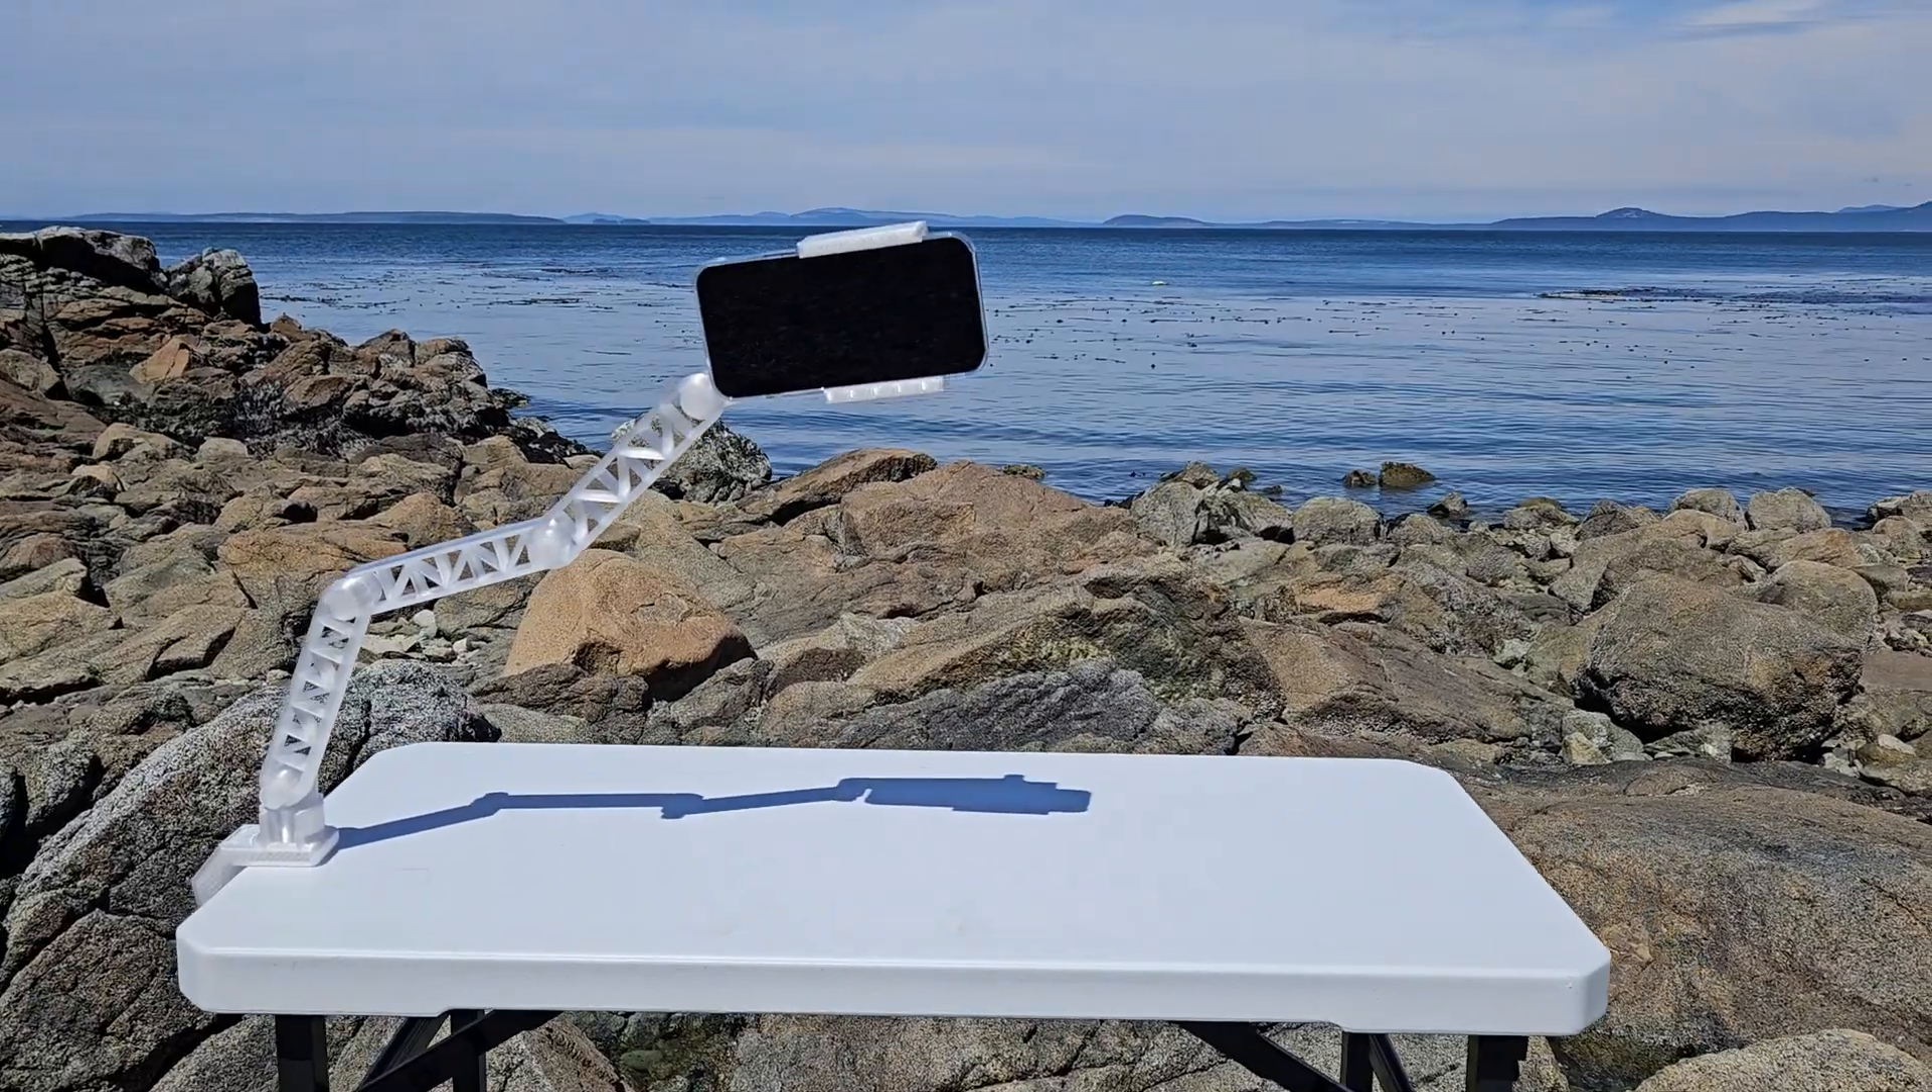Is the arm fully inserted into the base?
Yes.